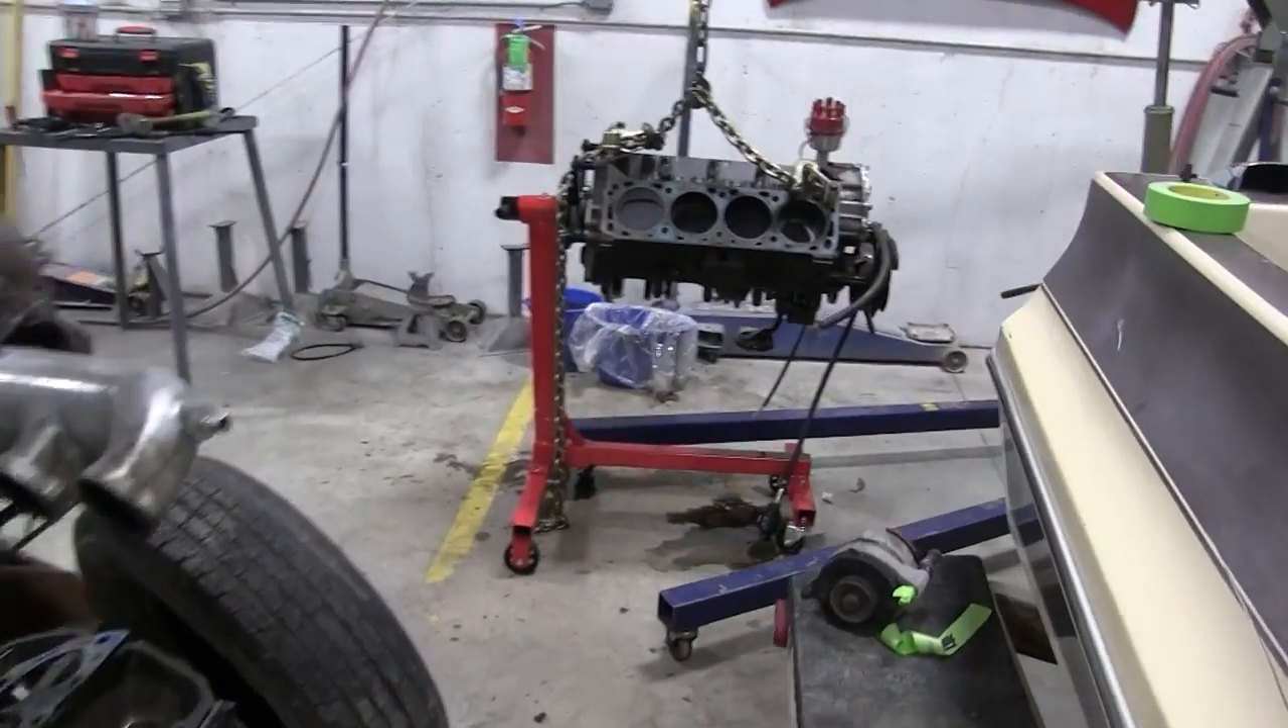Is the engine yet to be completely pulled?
No.